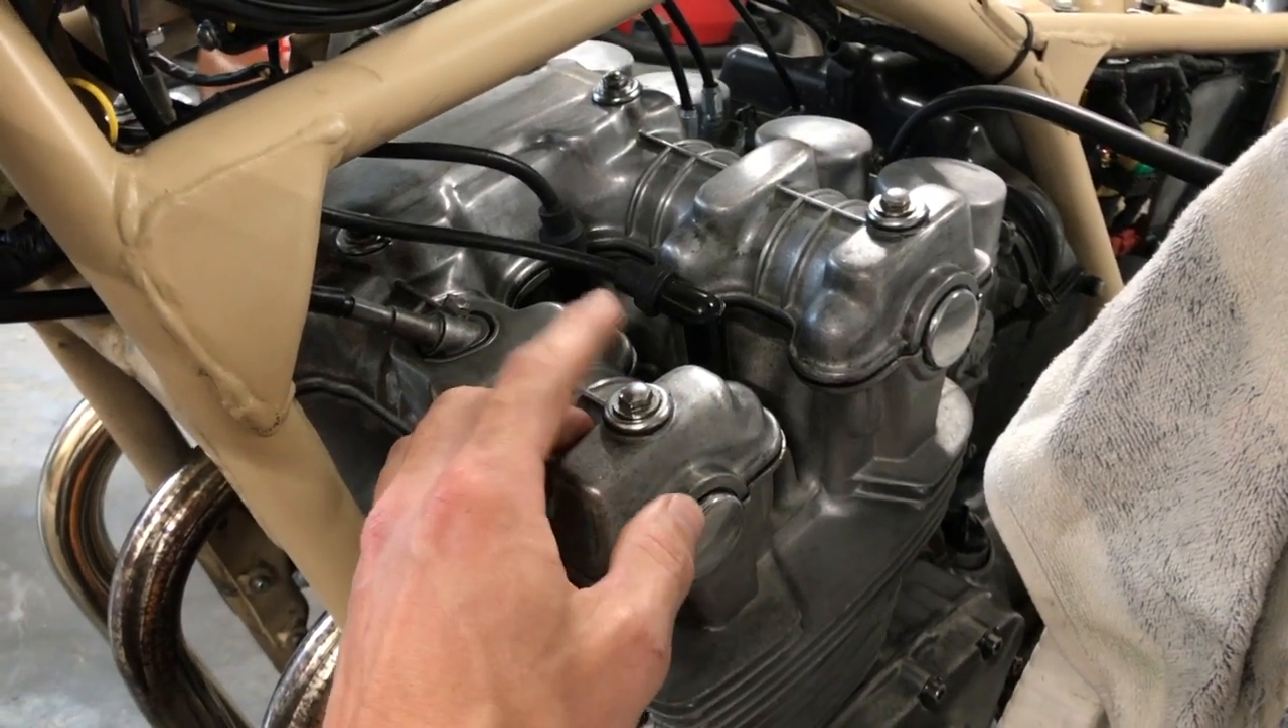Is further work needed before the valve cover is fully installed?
No.